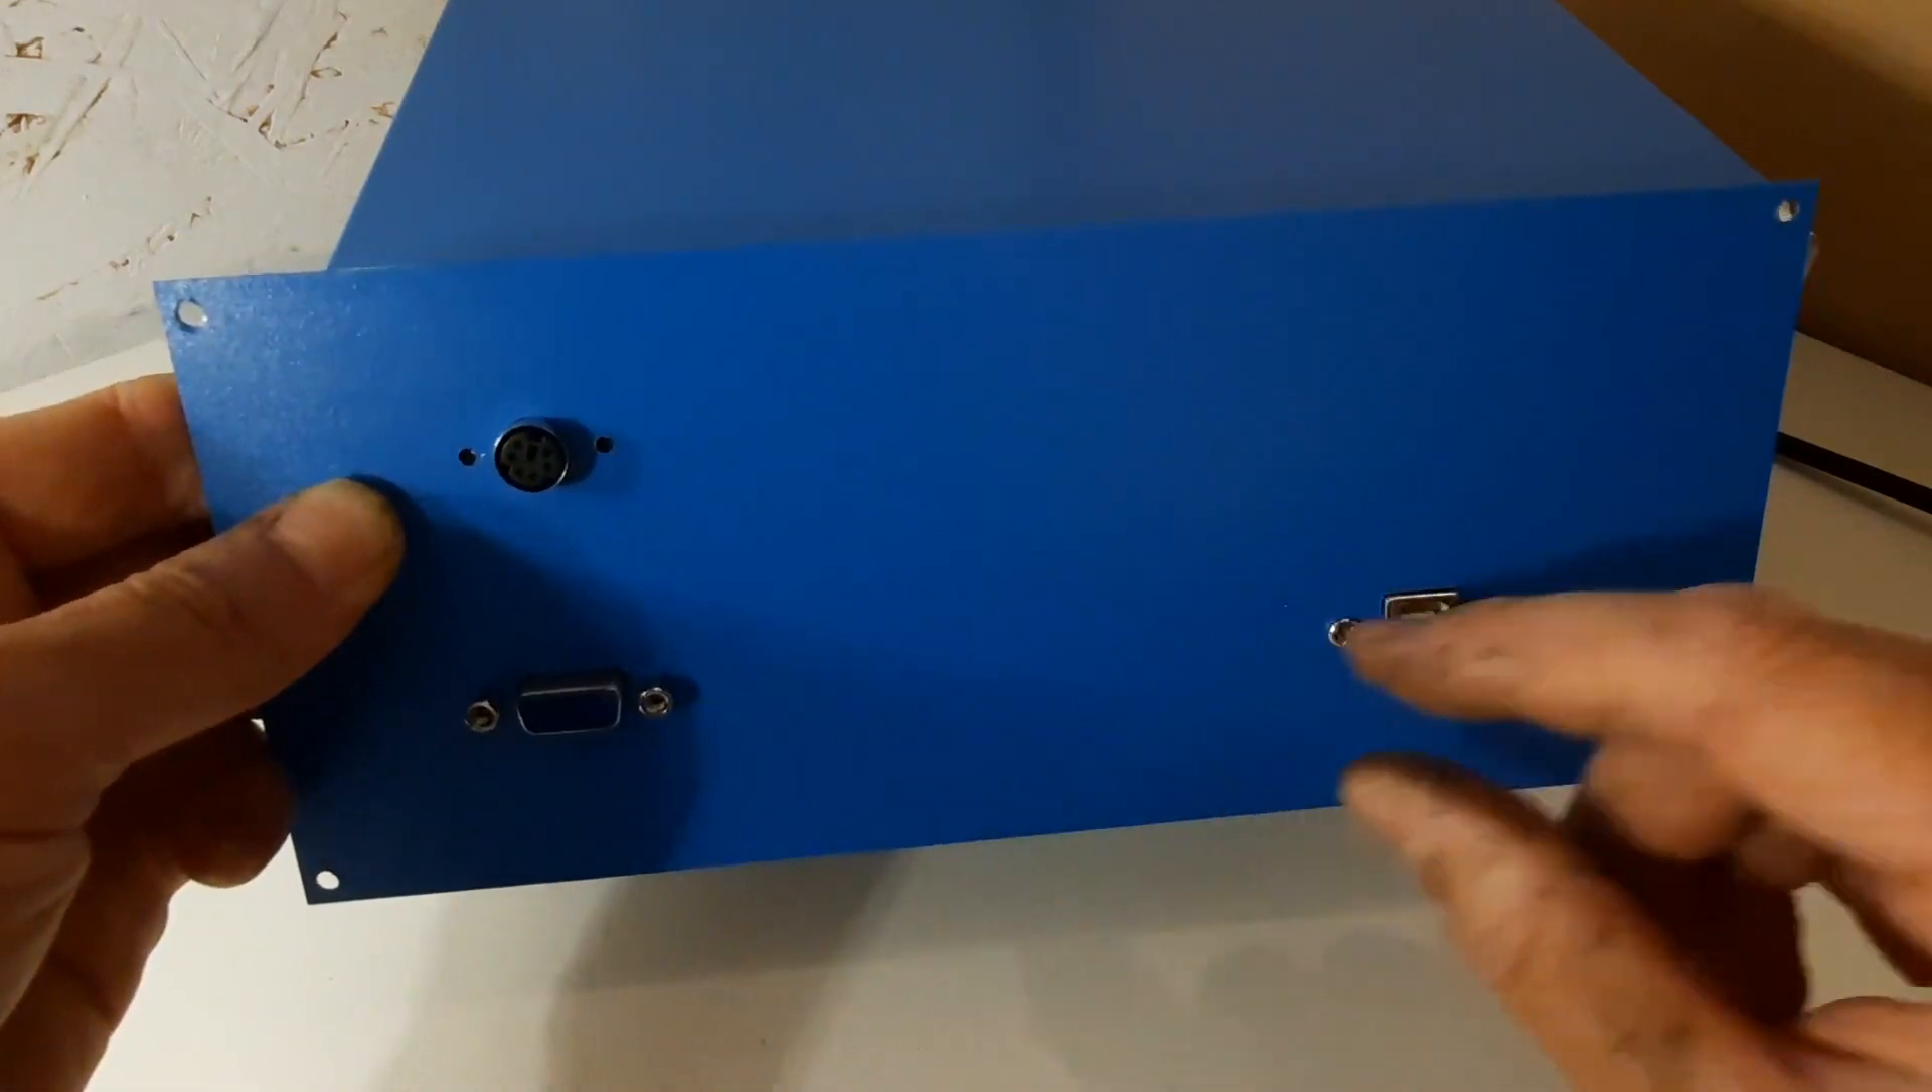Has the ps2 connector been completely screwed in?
No.